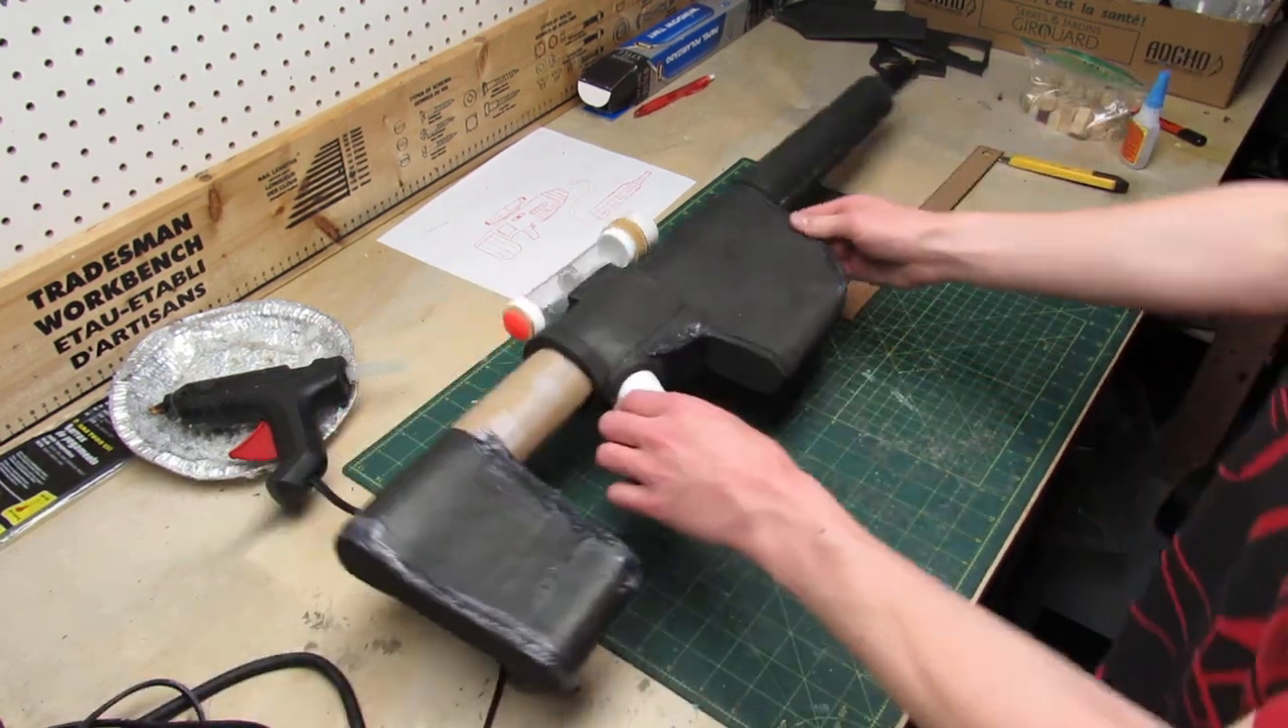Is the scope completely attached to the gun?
Yes.